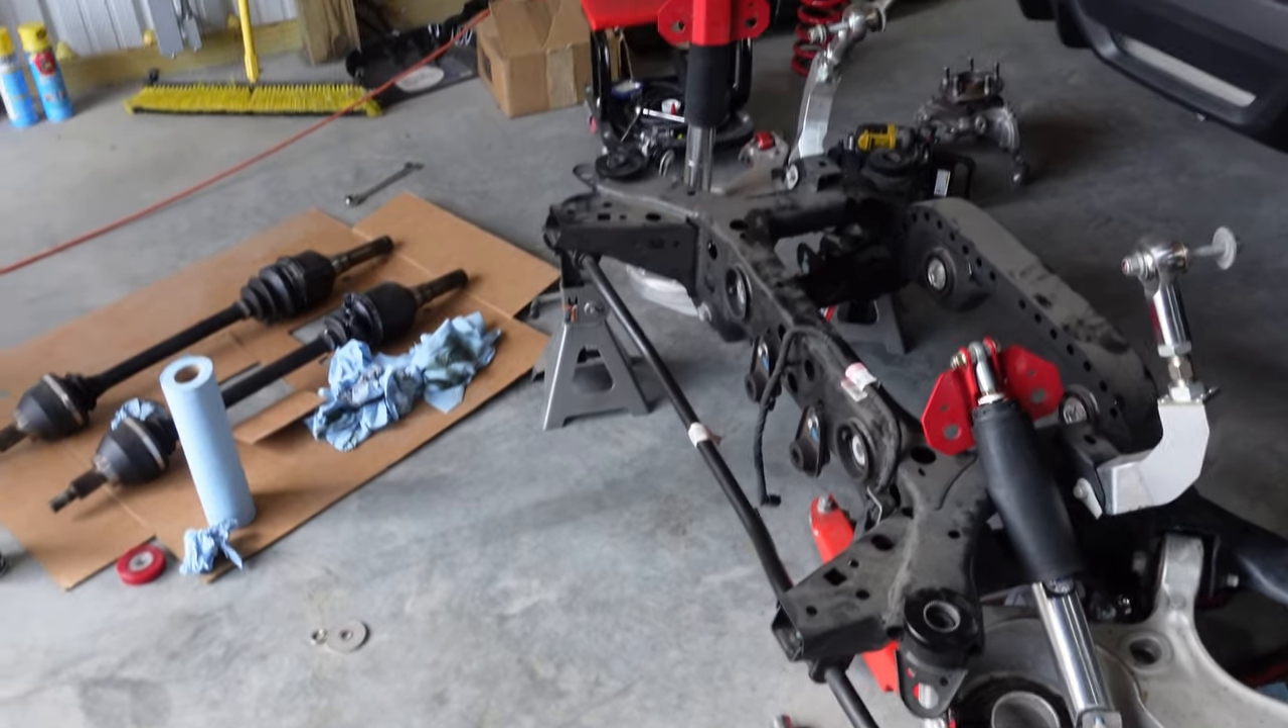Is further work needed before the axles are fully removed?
No.